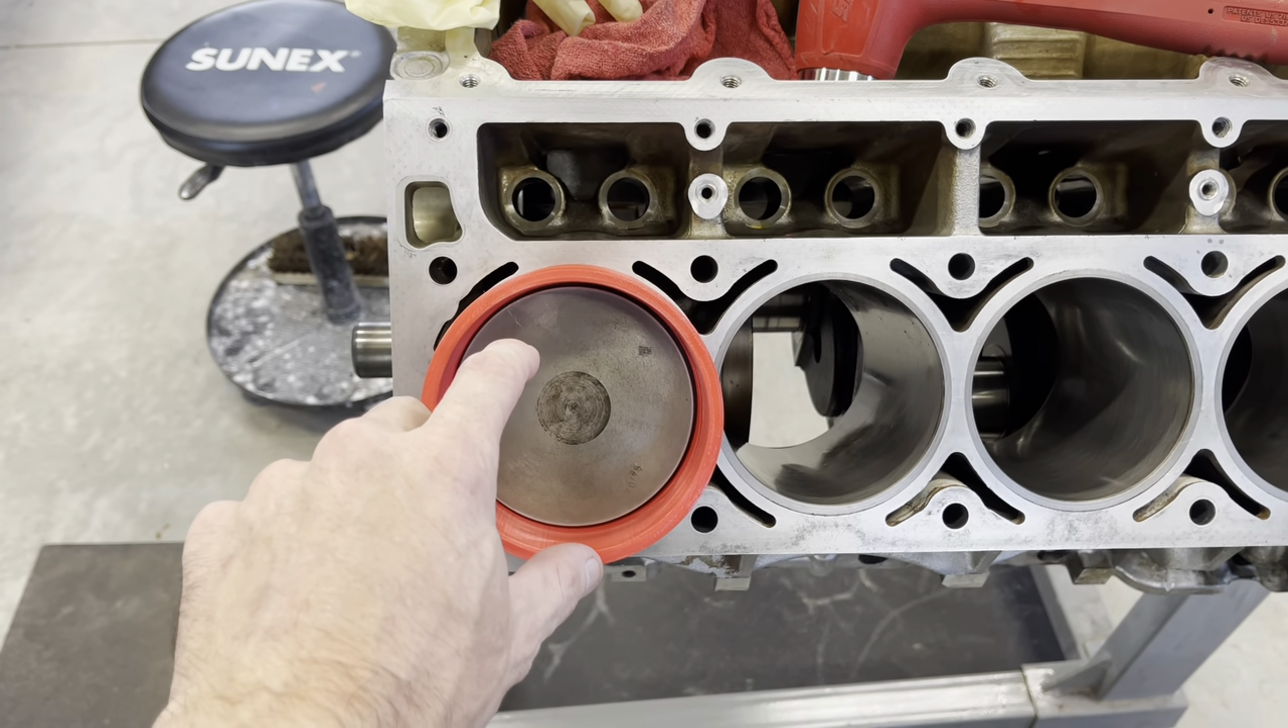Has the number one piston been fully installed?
No.